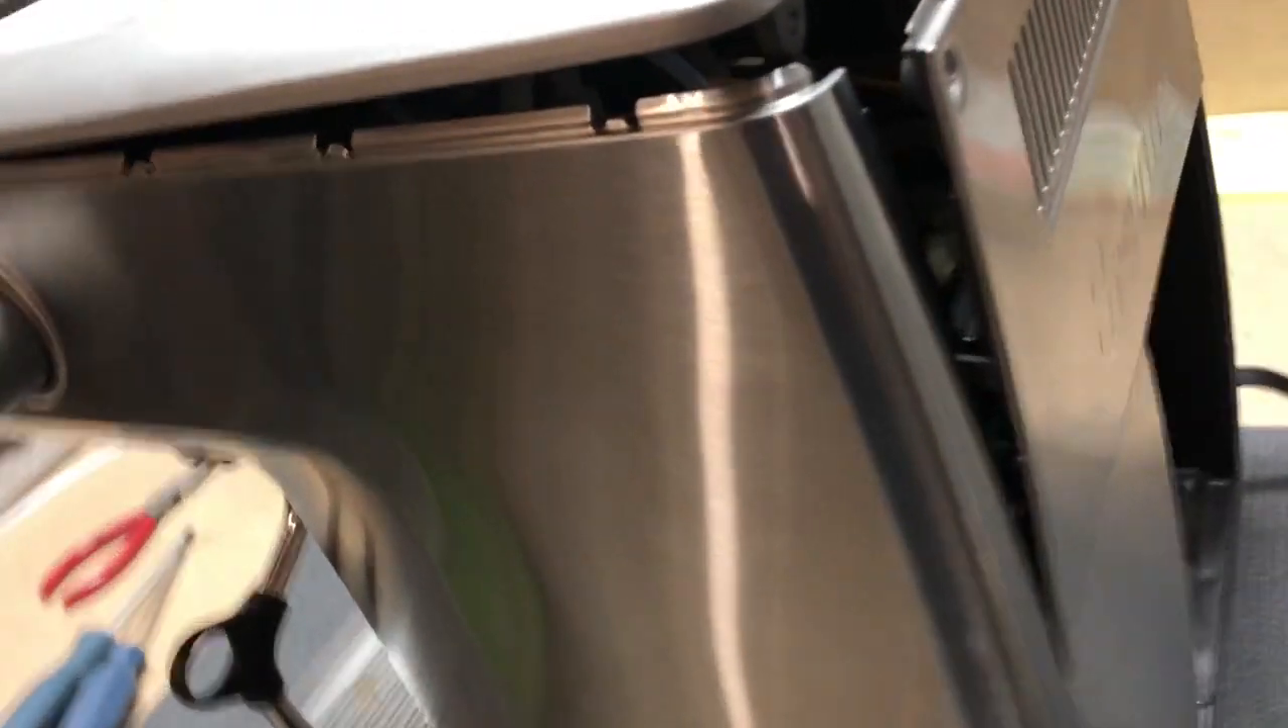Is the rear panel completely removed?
No.